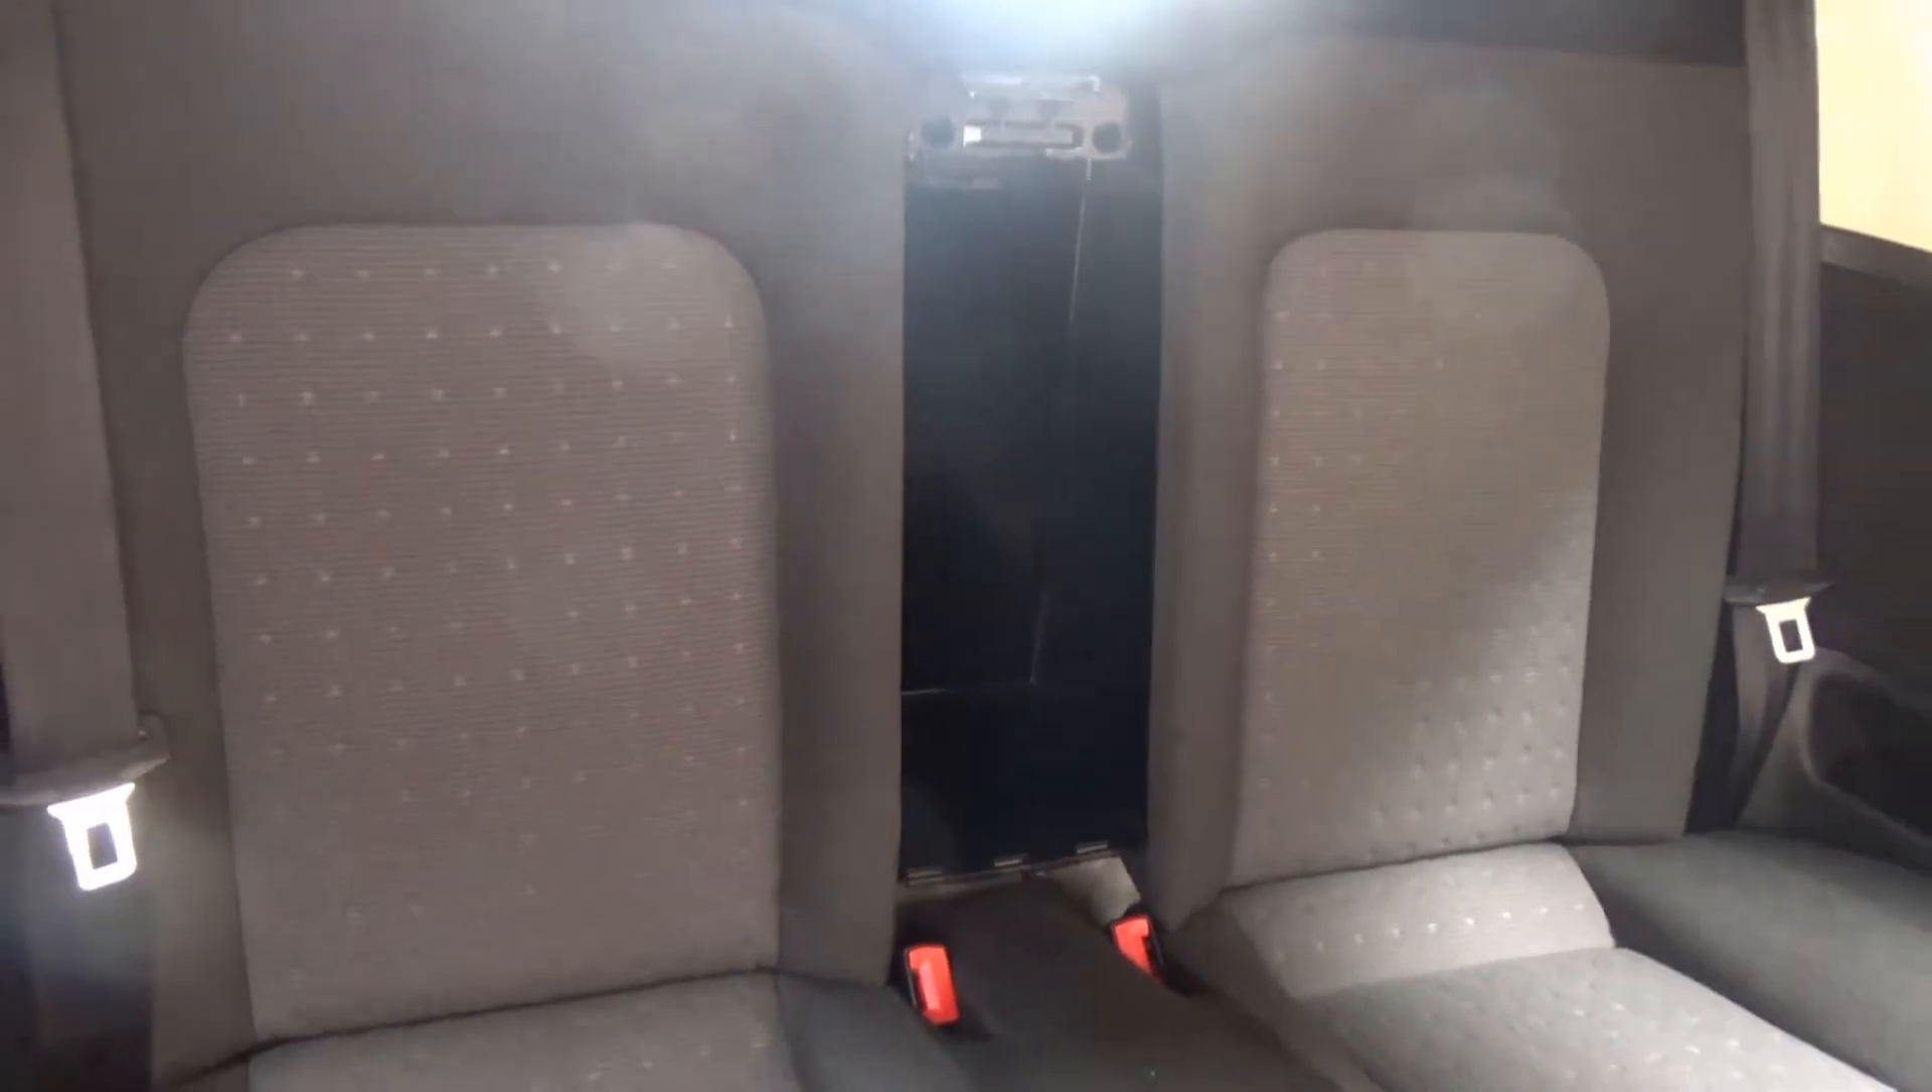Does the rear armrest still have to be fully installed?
Yes.